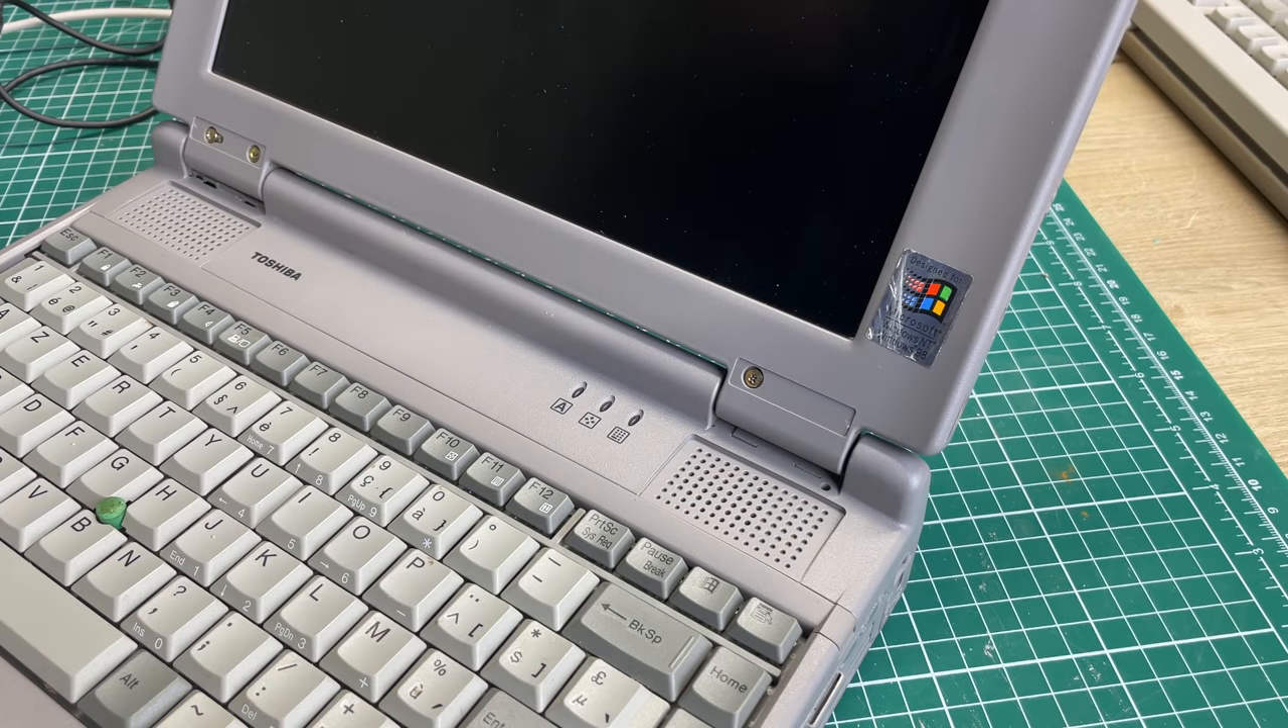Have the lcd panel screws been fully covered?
No.